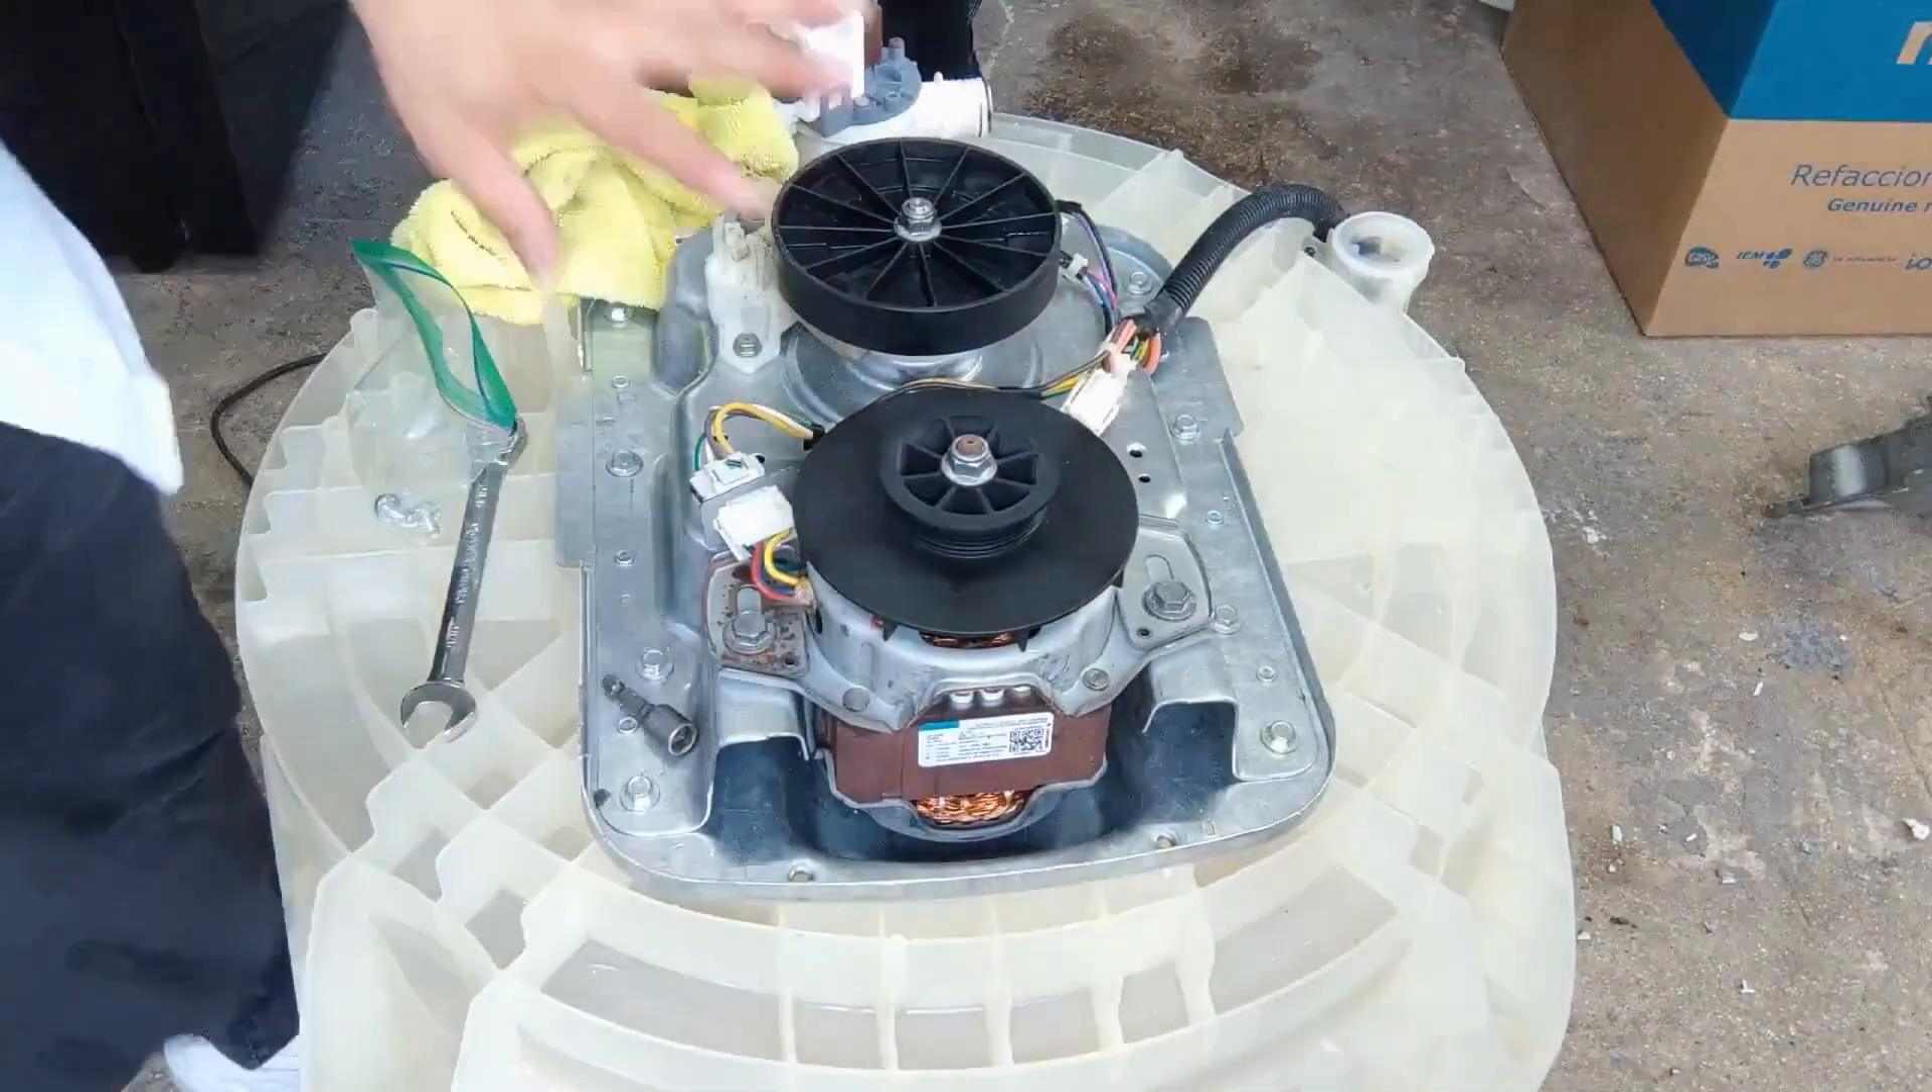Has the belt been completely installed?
No.